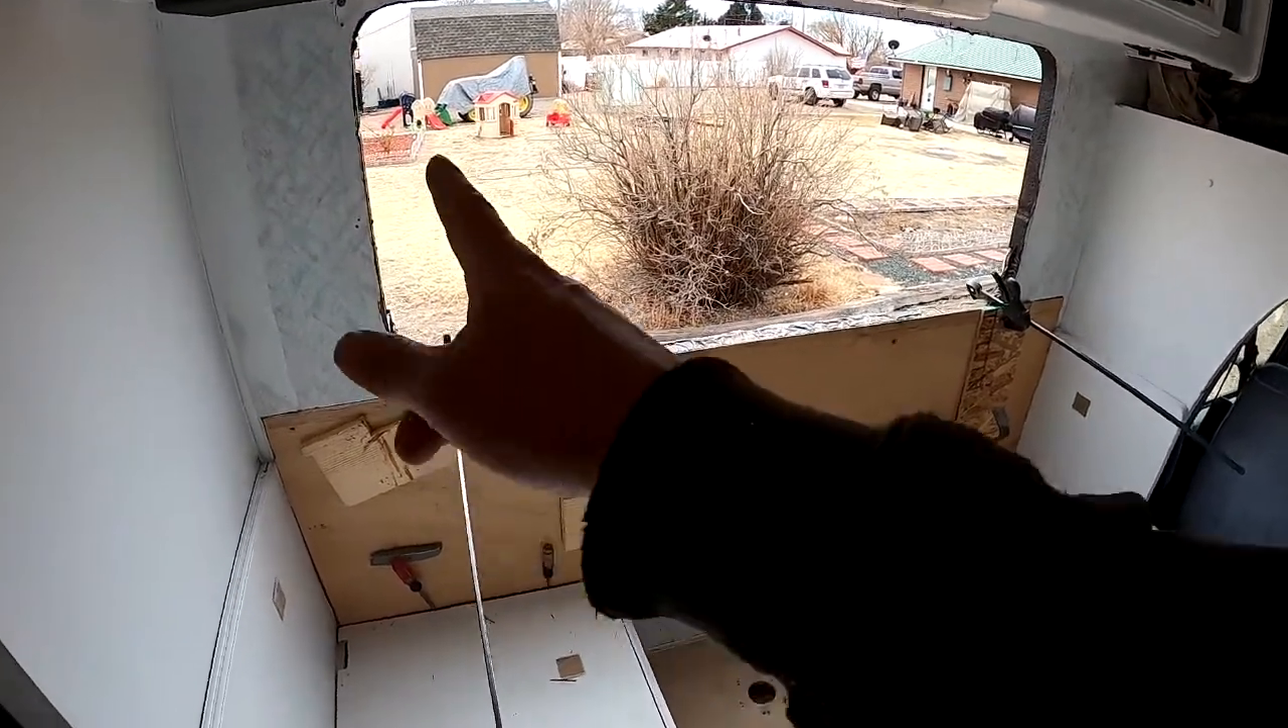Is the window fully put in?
No.